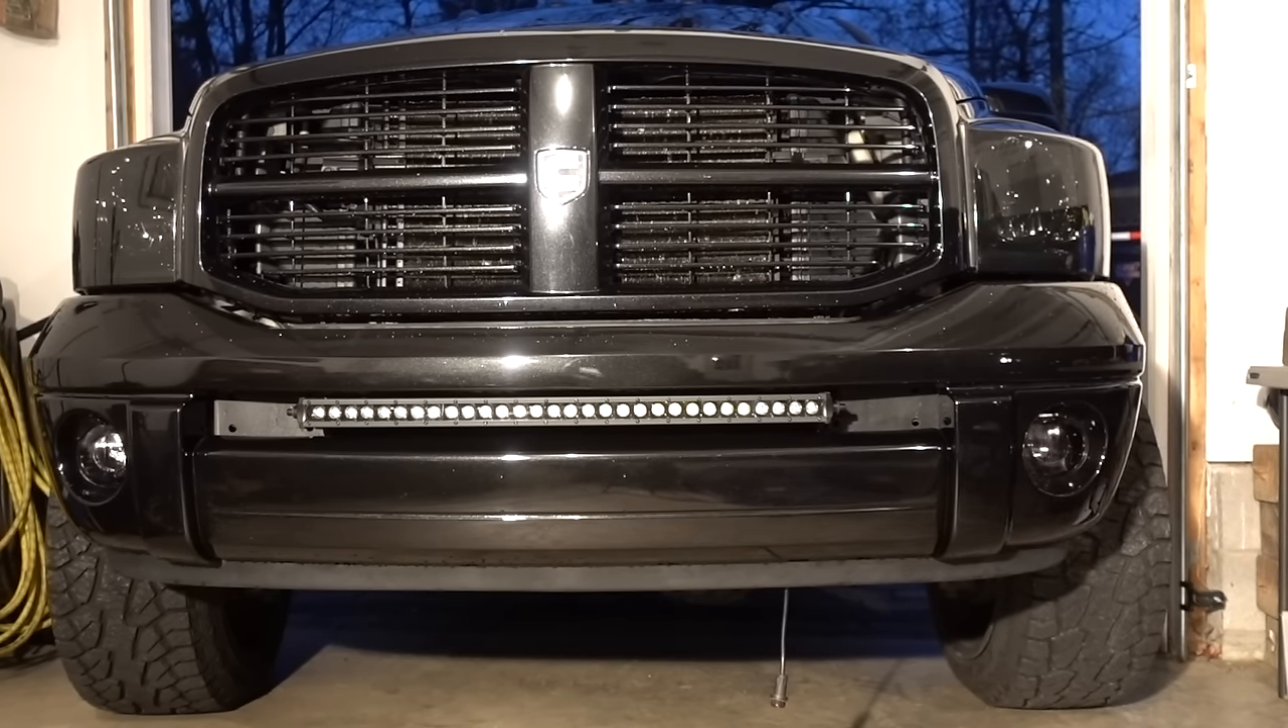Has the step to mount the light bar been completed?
Yes.